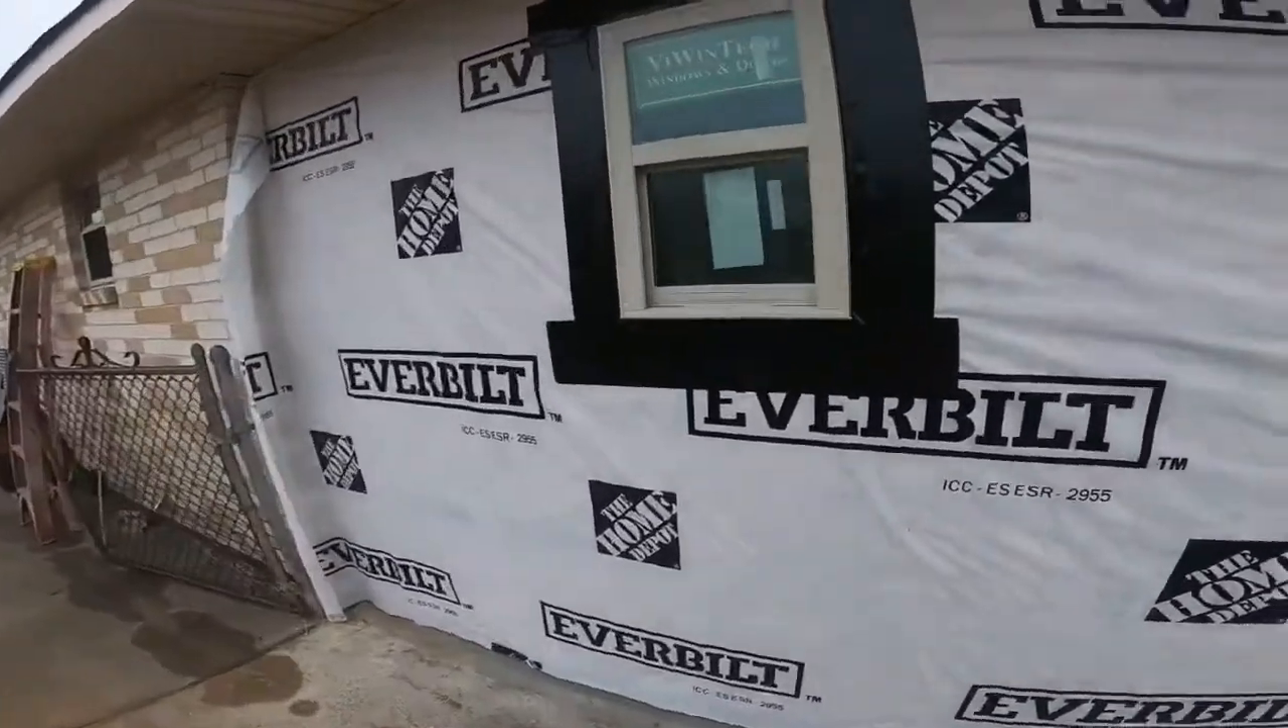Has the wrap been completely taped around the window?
Yes.